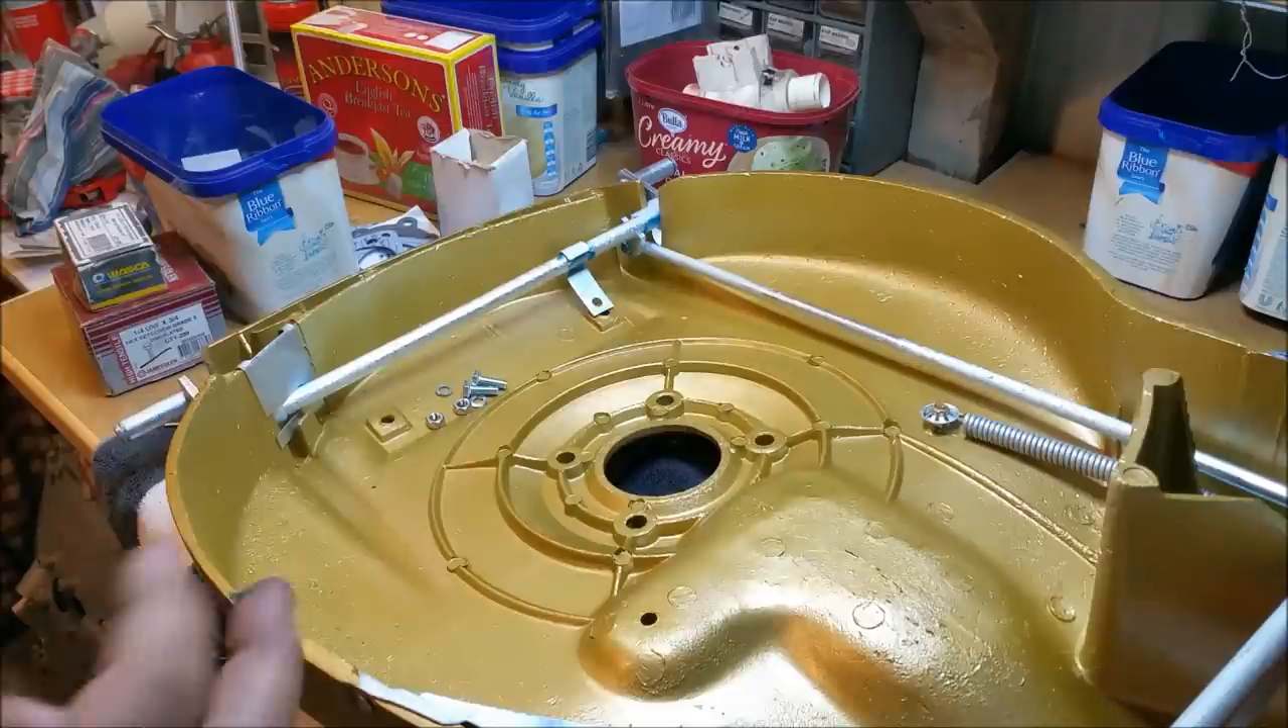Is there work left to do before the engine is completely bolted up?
Yes.